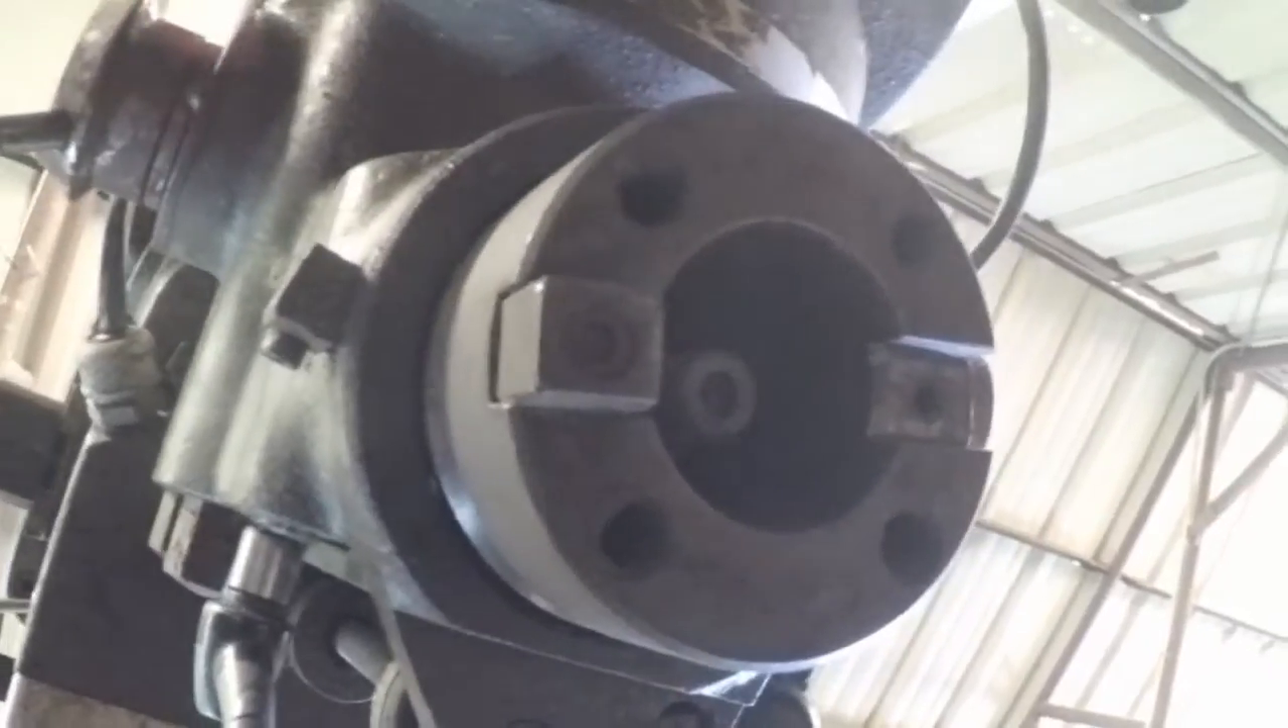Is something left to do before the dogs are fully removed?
Yes.